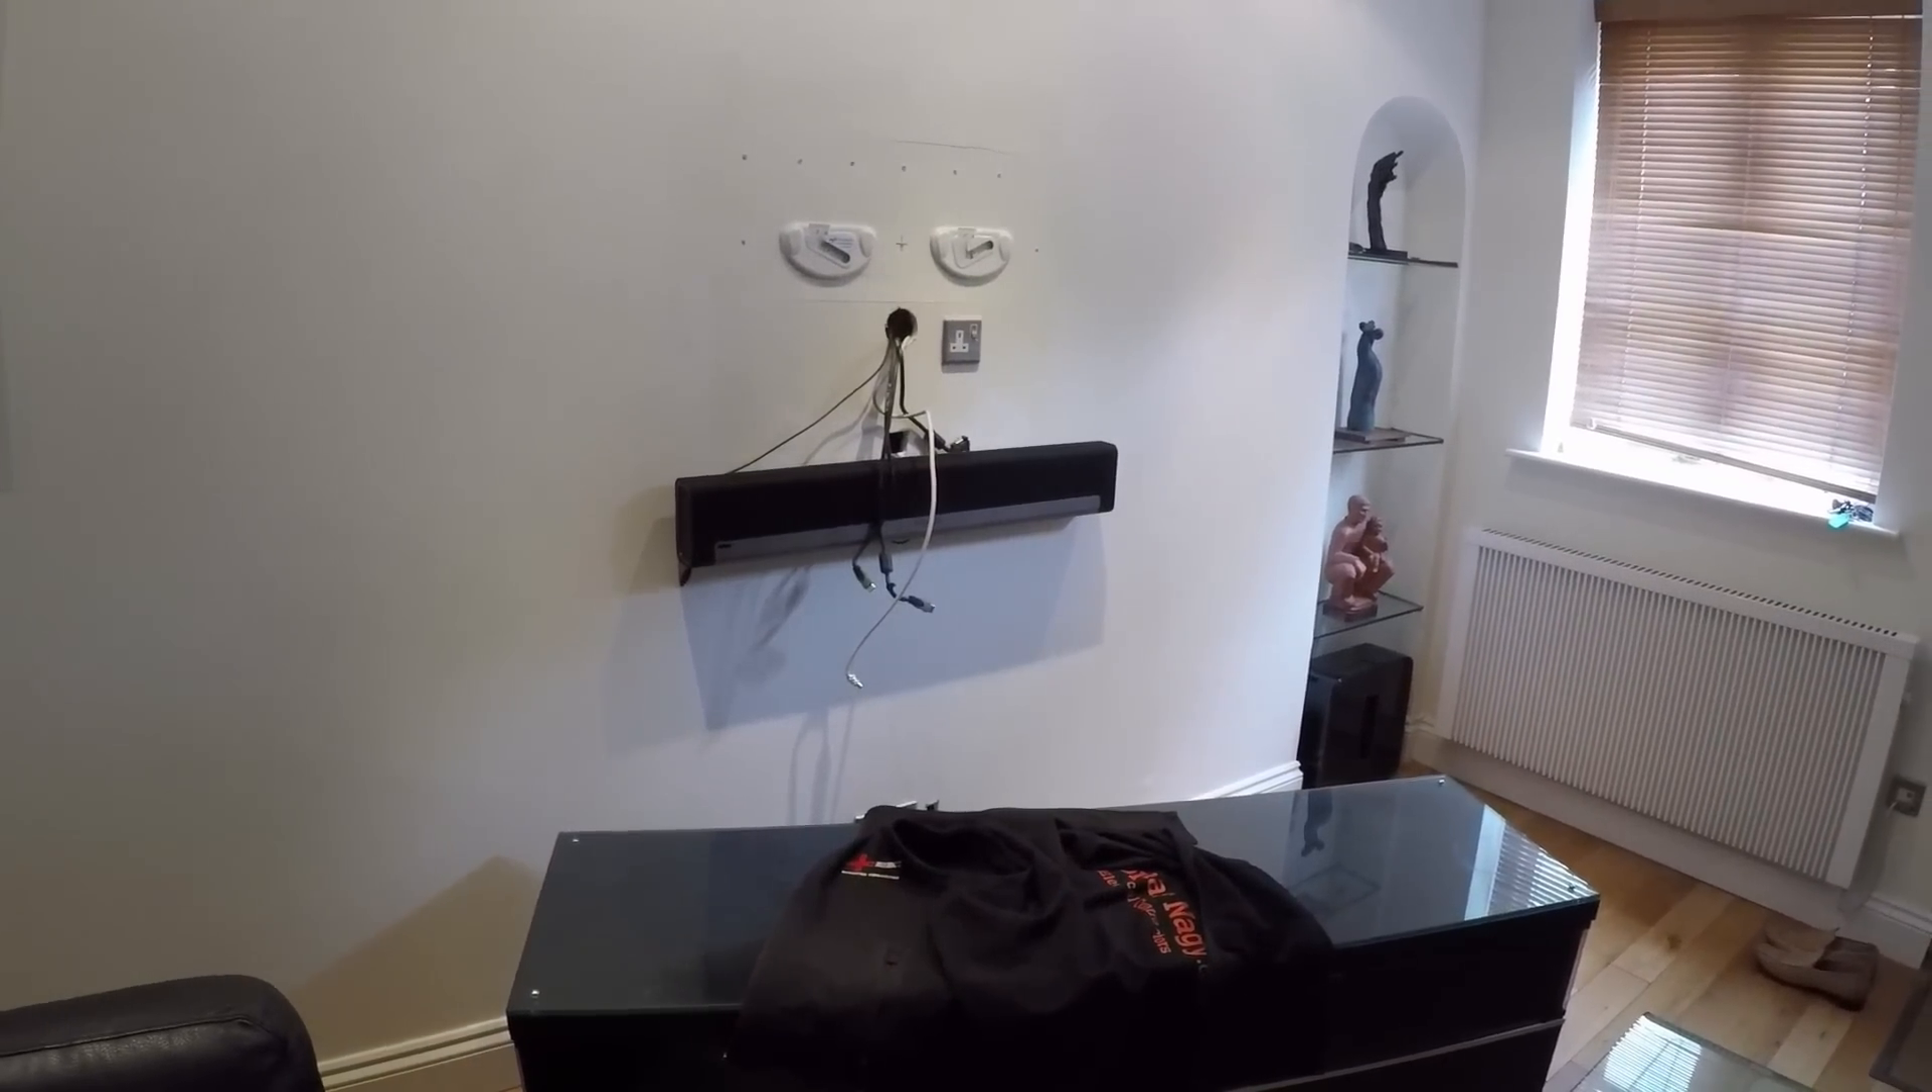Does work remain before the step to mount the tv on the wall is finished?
Yes.